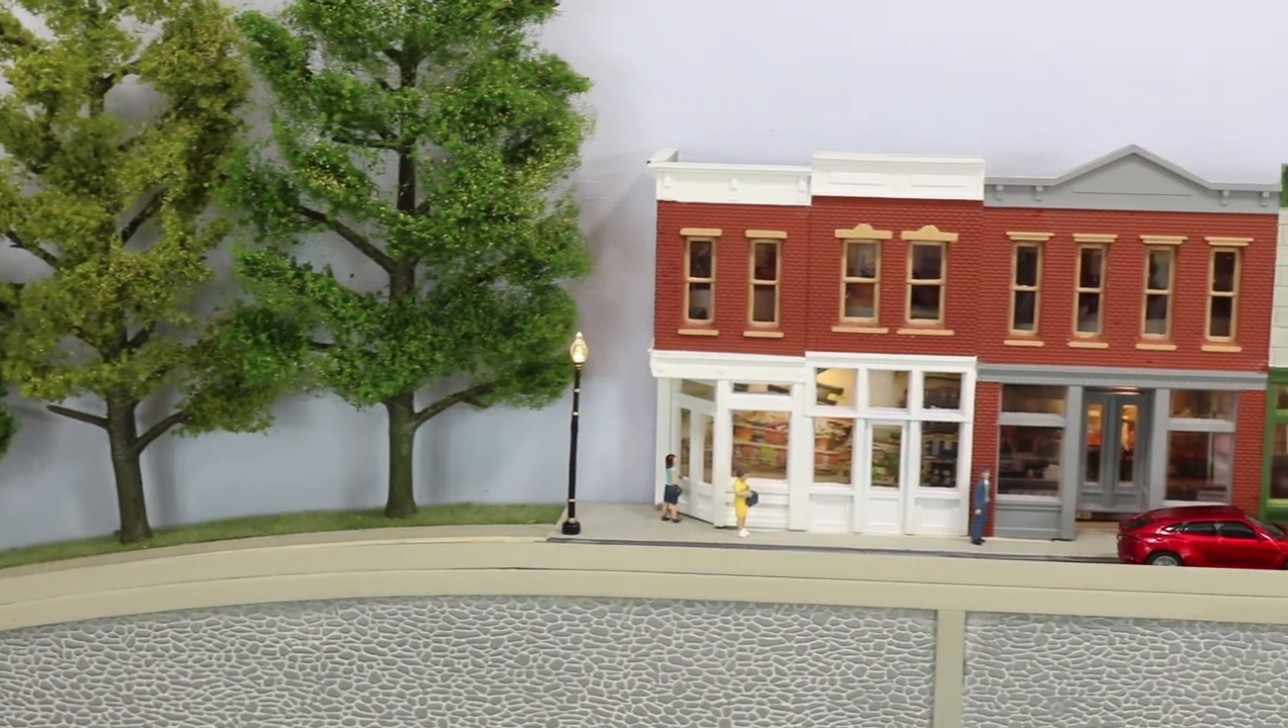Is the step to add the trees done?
Yes.